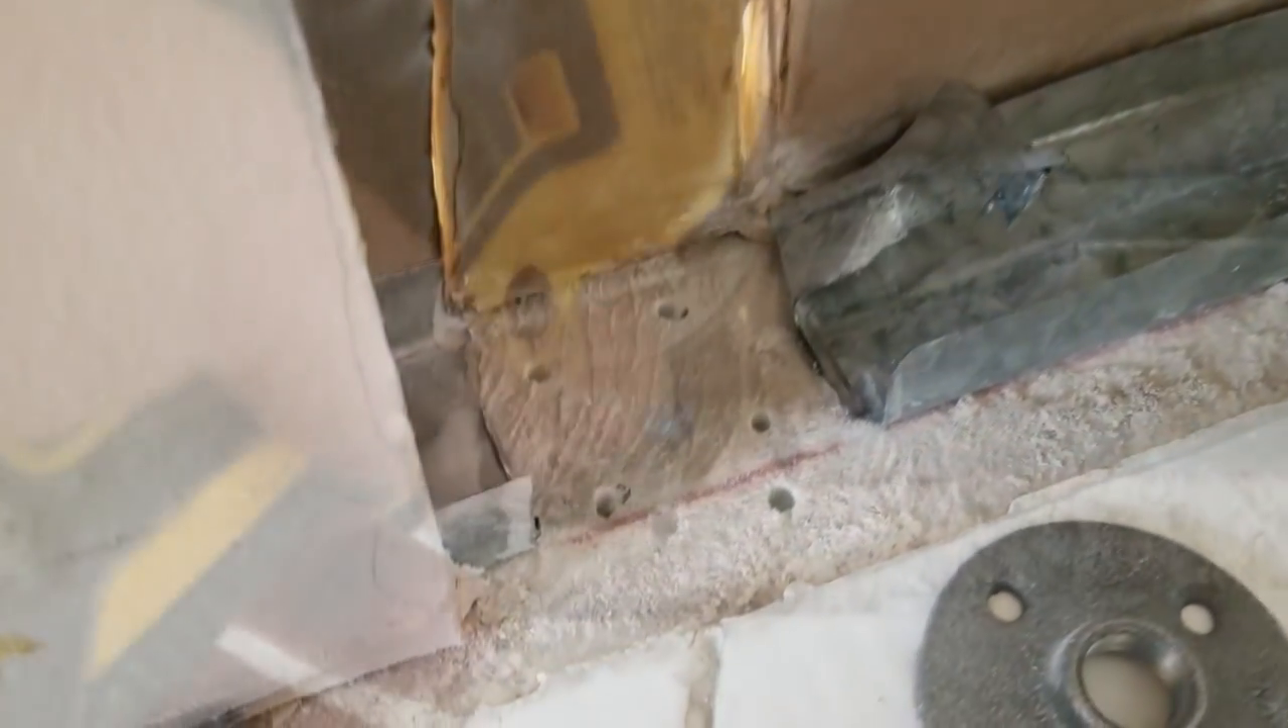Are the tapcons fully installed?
No.